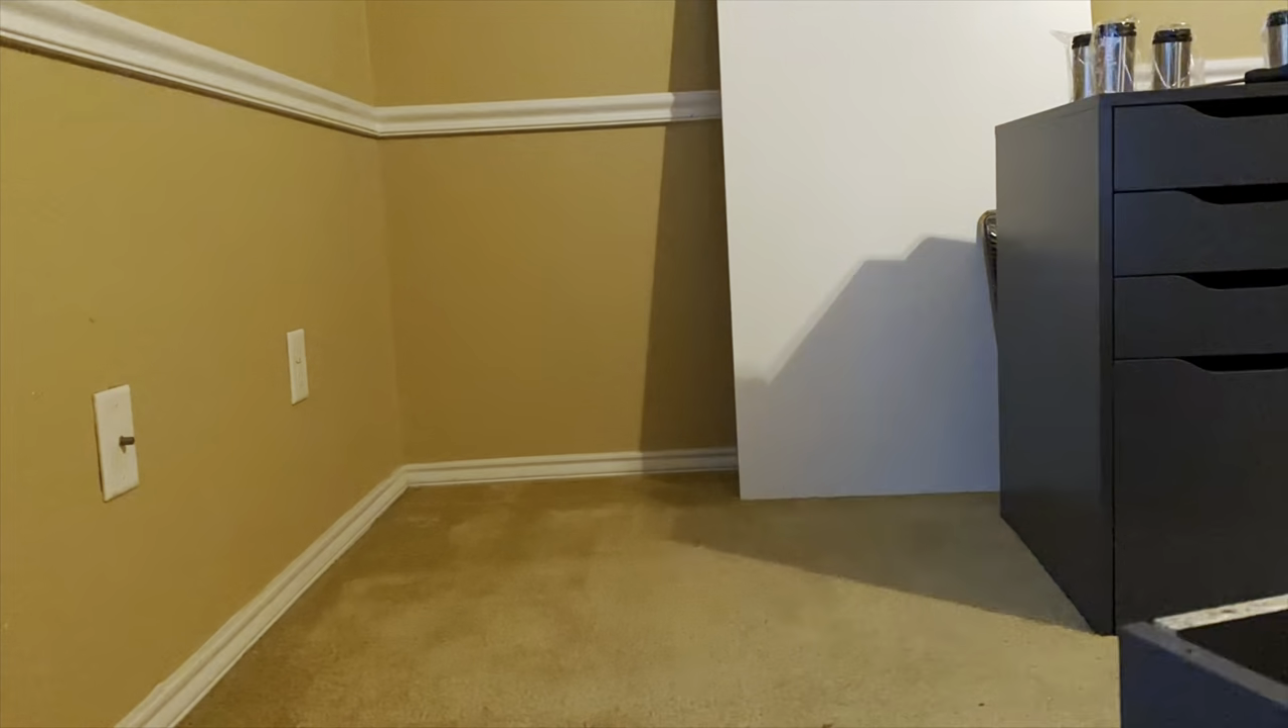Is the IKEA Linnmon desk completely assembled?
No.